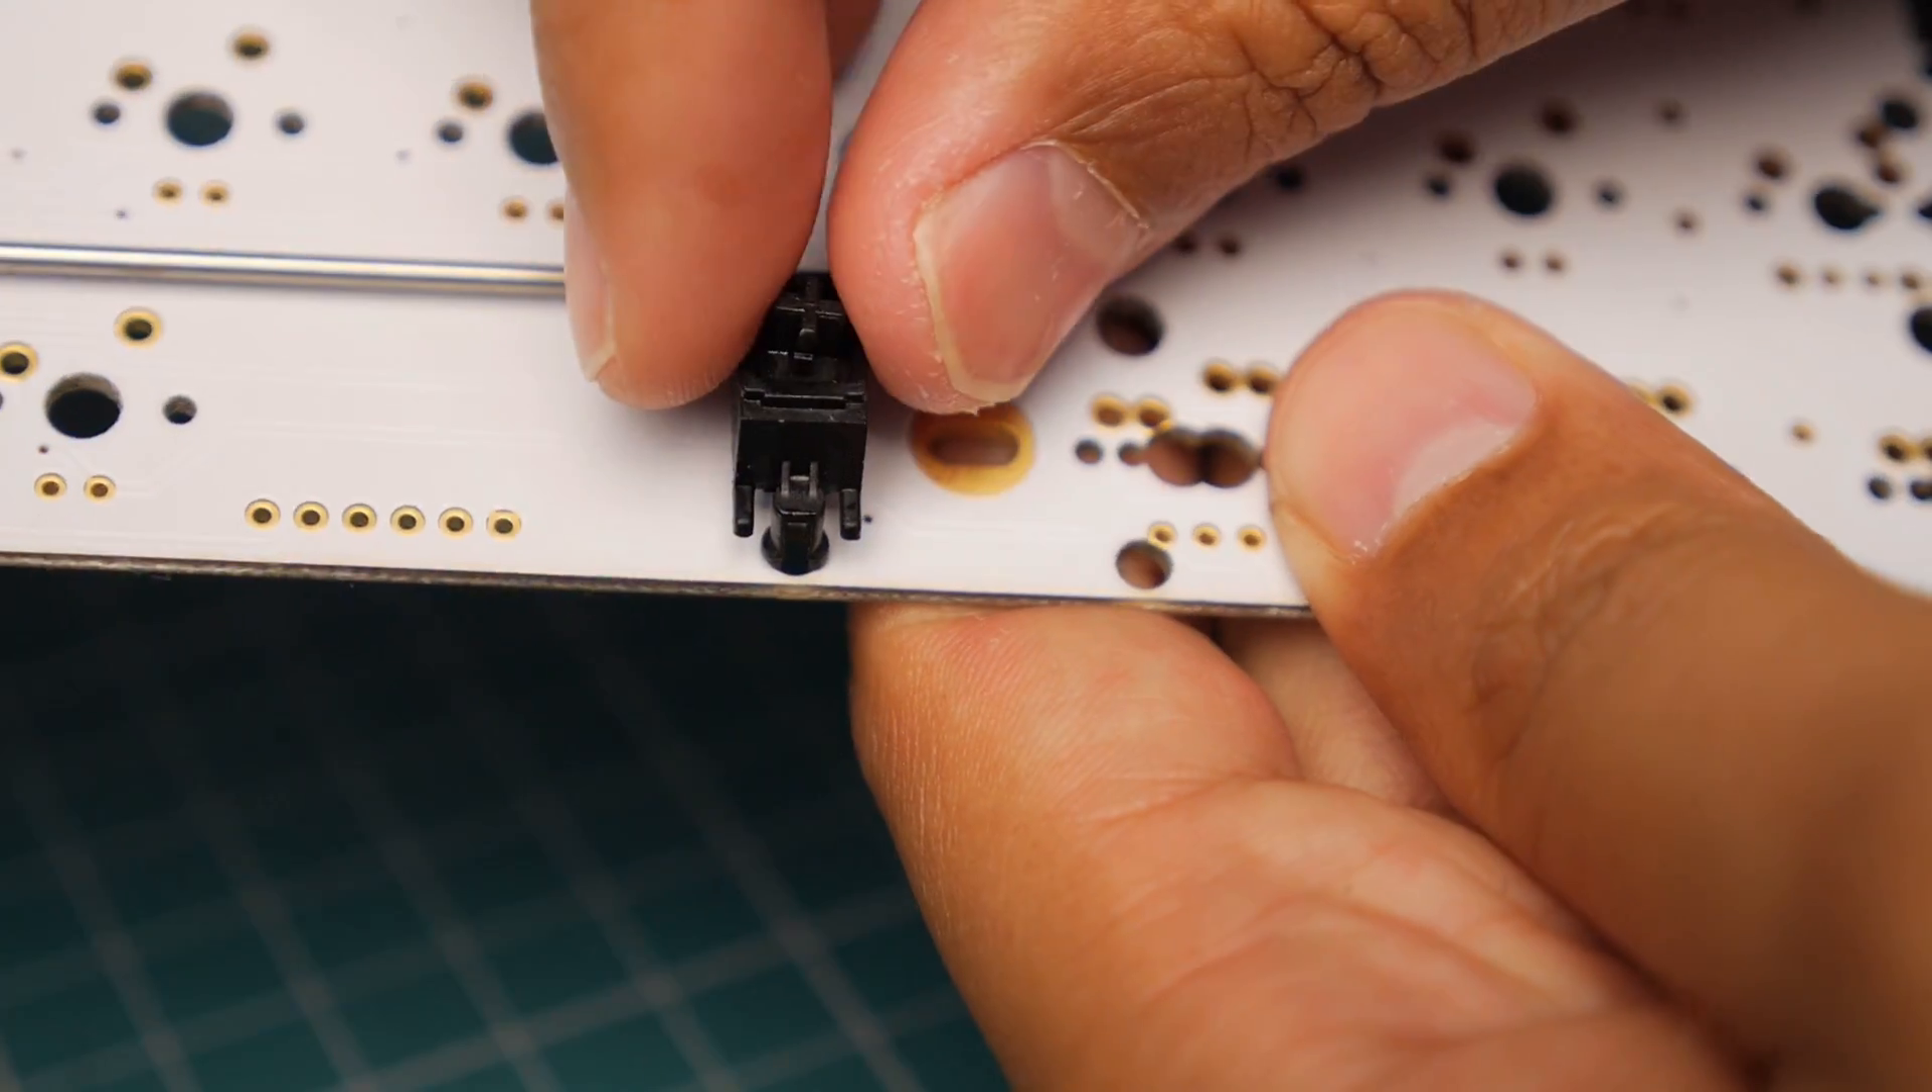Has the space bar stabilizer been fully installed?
No.